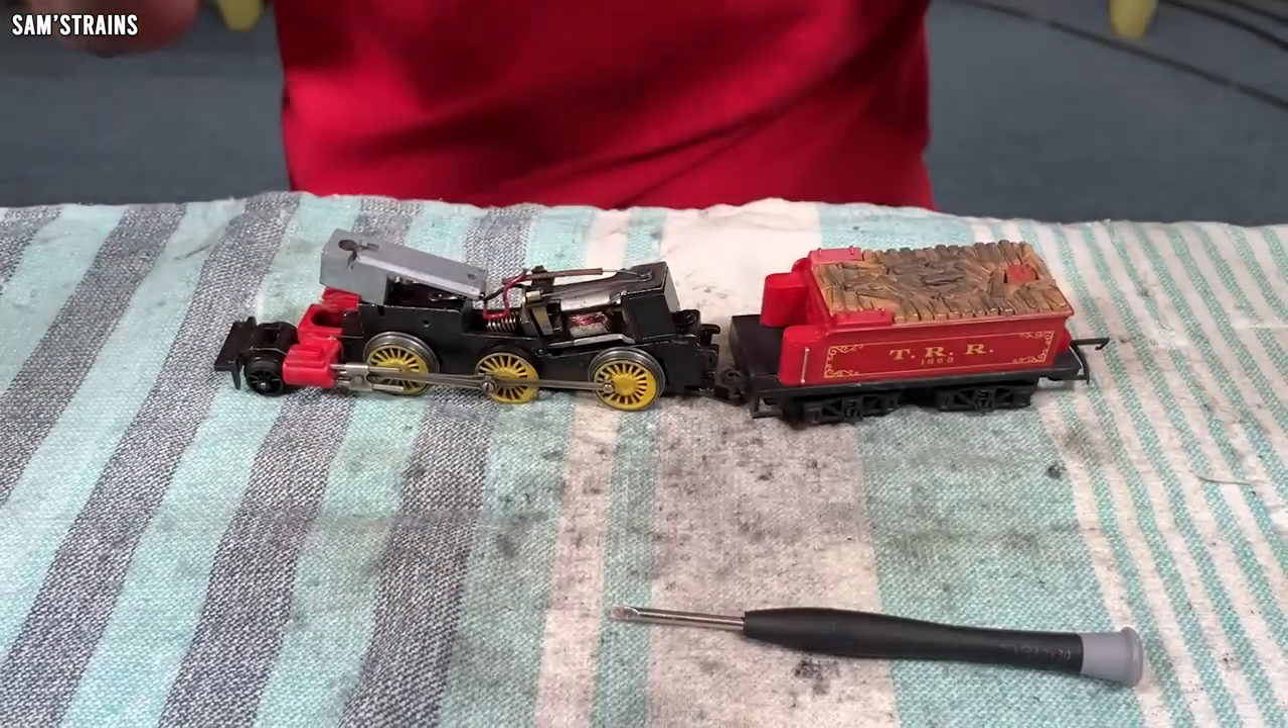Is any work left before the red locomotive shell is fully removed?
No.